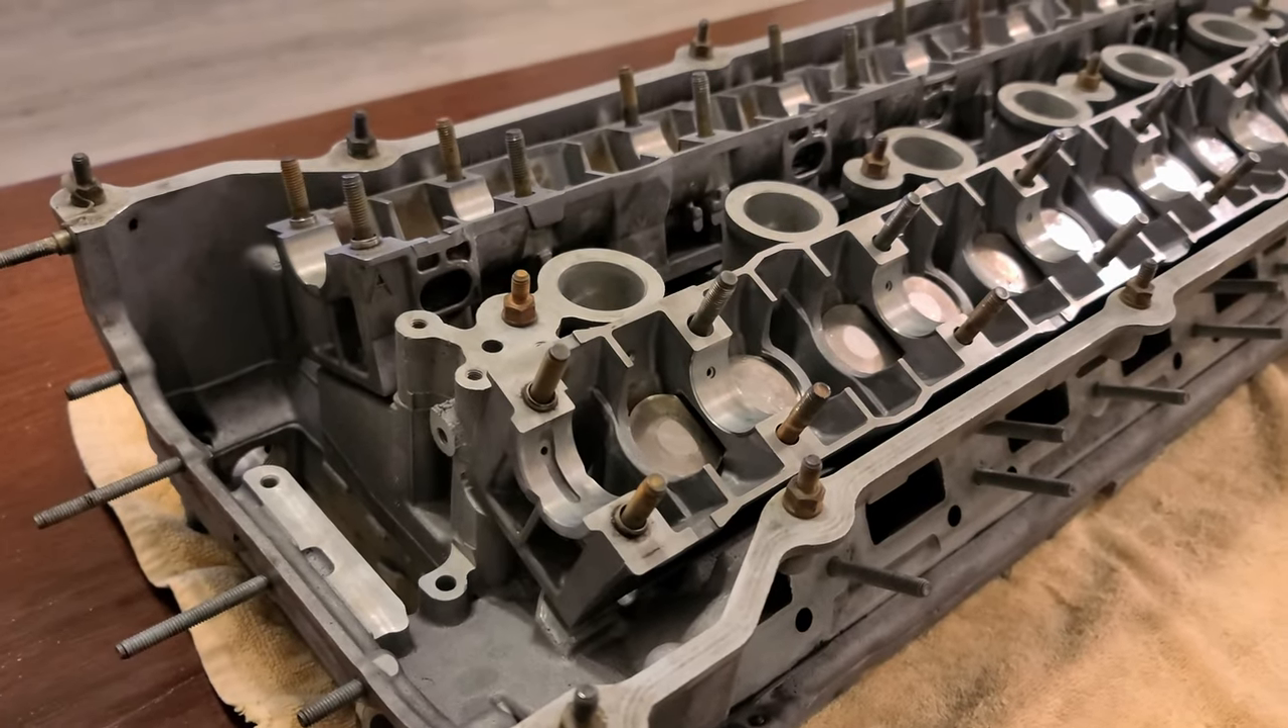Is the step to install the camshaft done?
No.